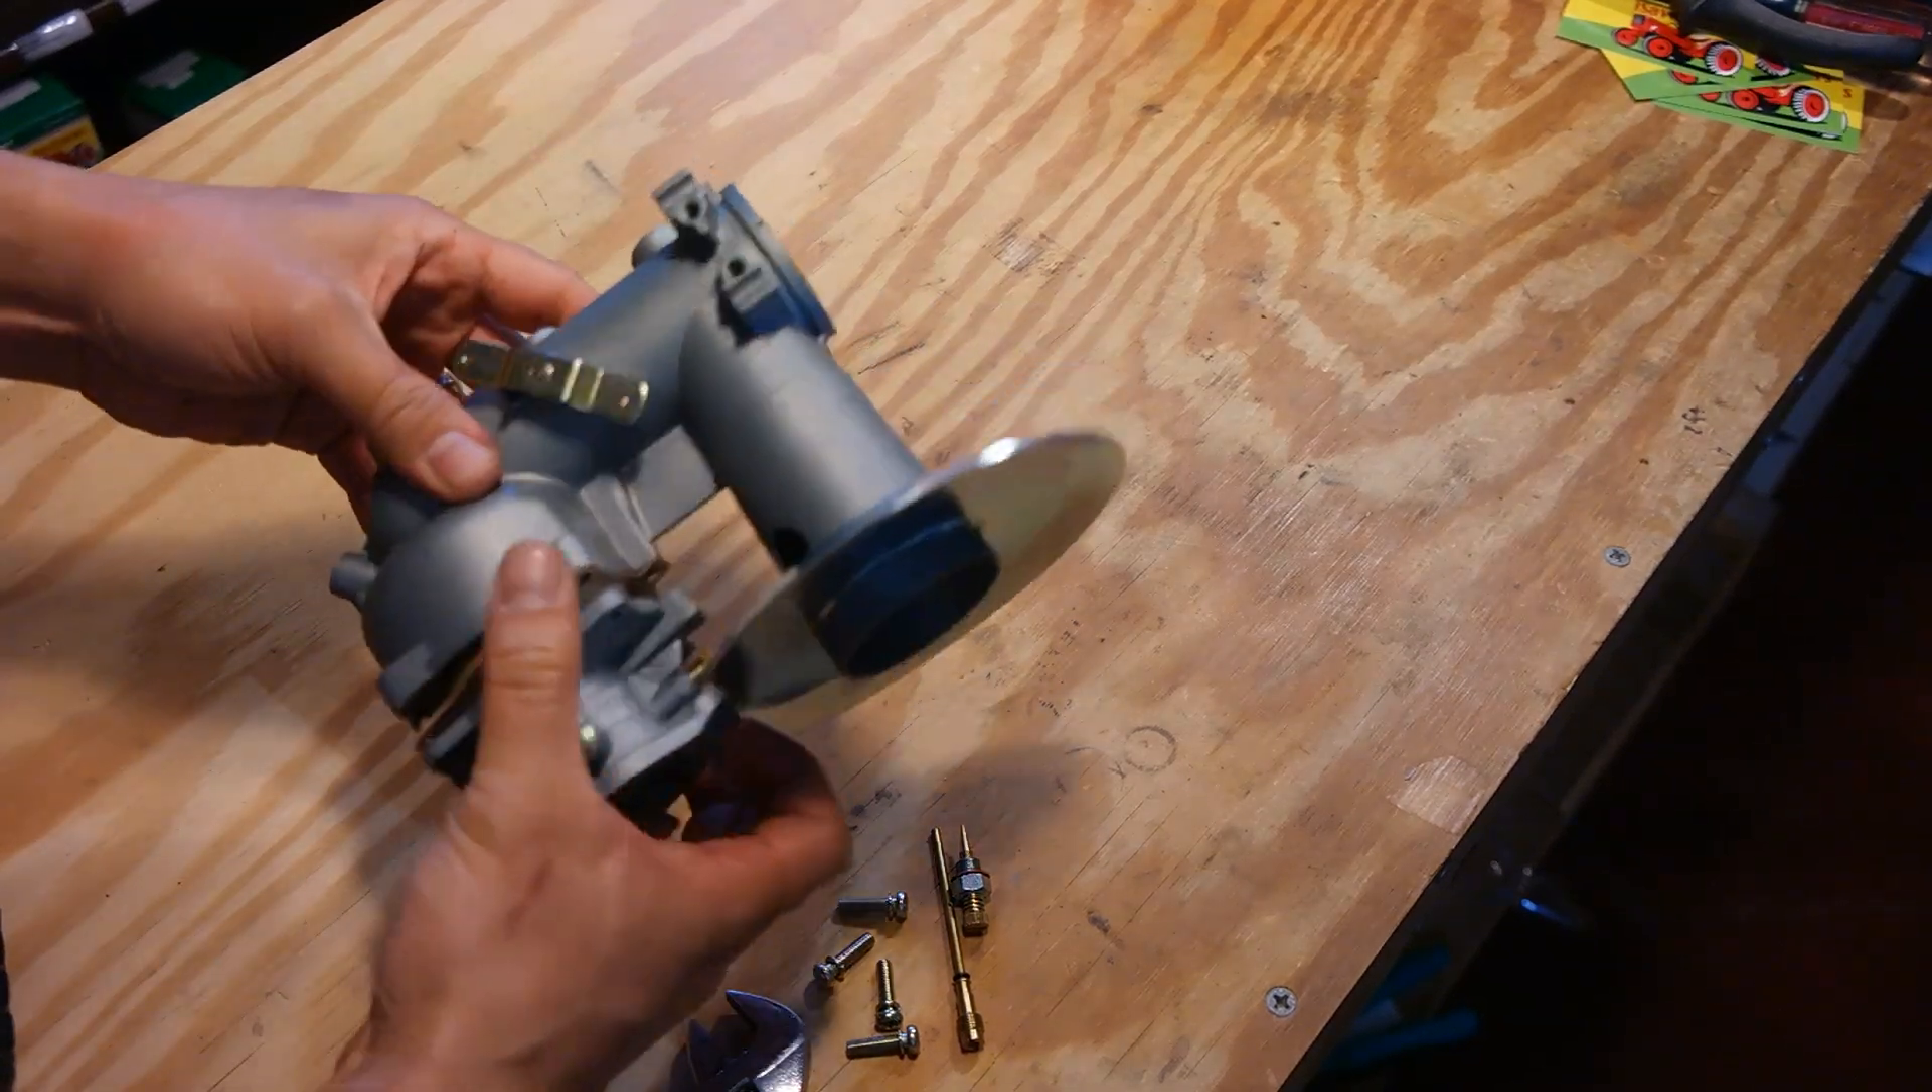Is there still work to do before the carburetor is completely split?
Yes.